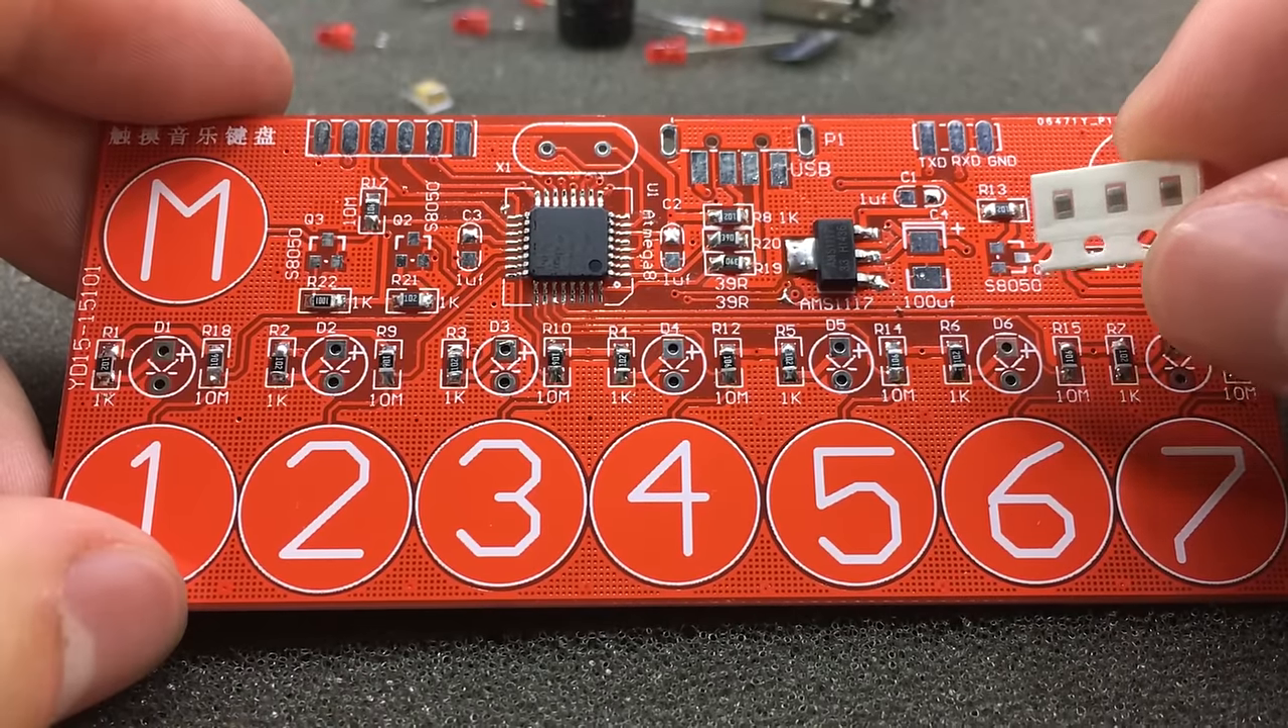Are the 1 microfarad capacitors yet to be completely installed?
Yes.